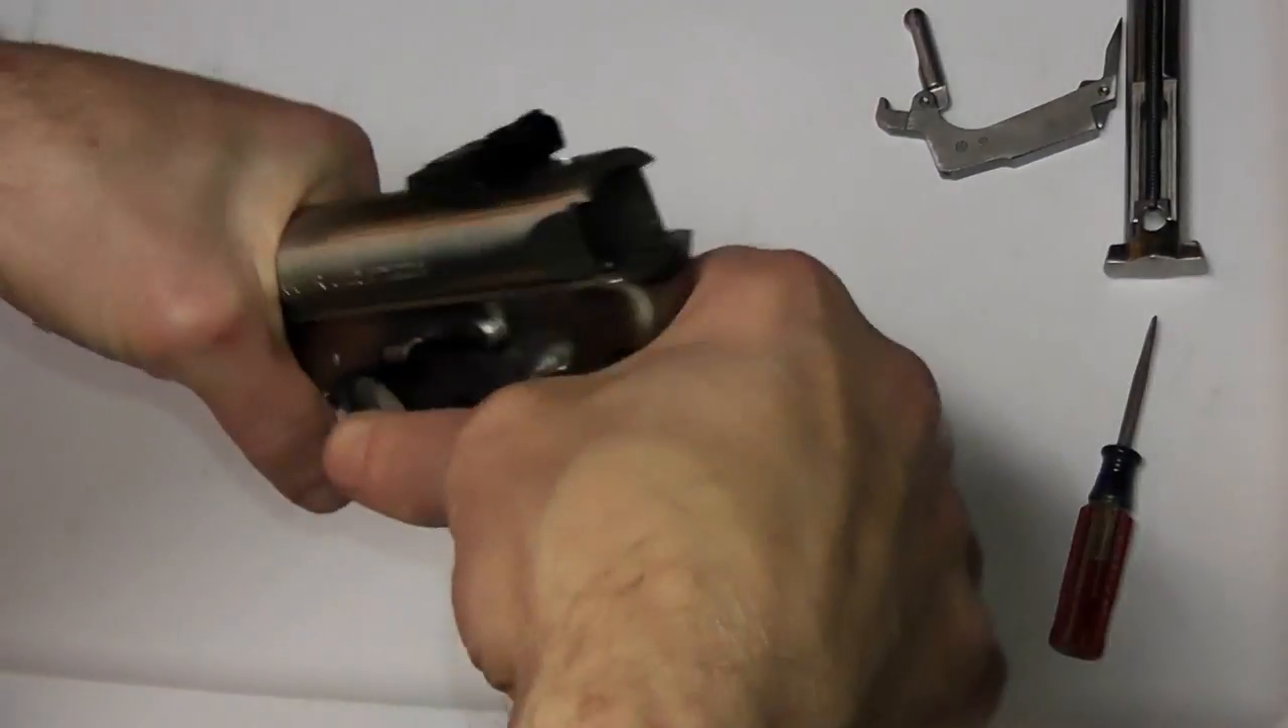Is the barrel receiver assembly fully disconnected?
No.